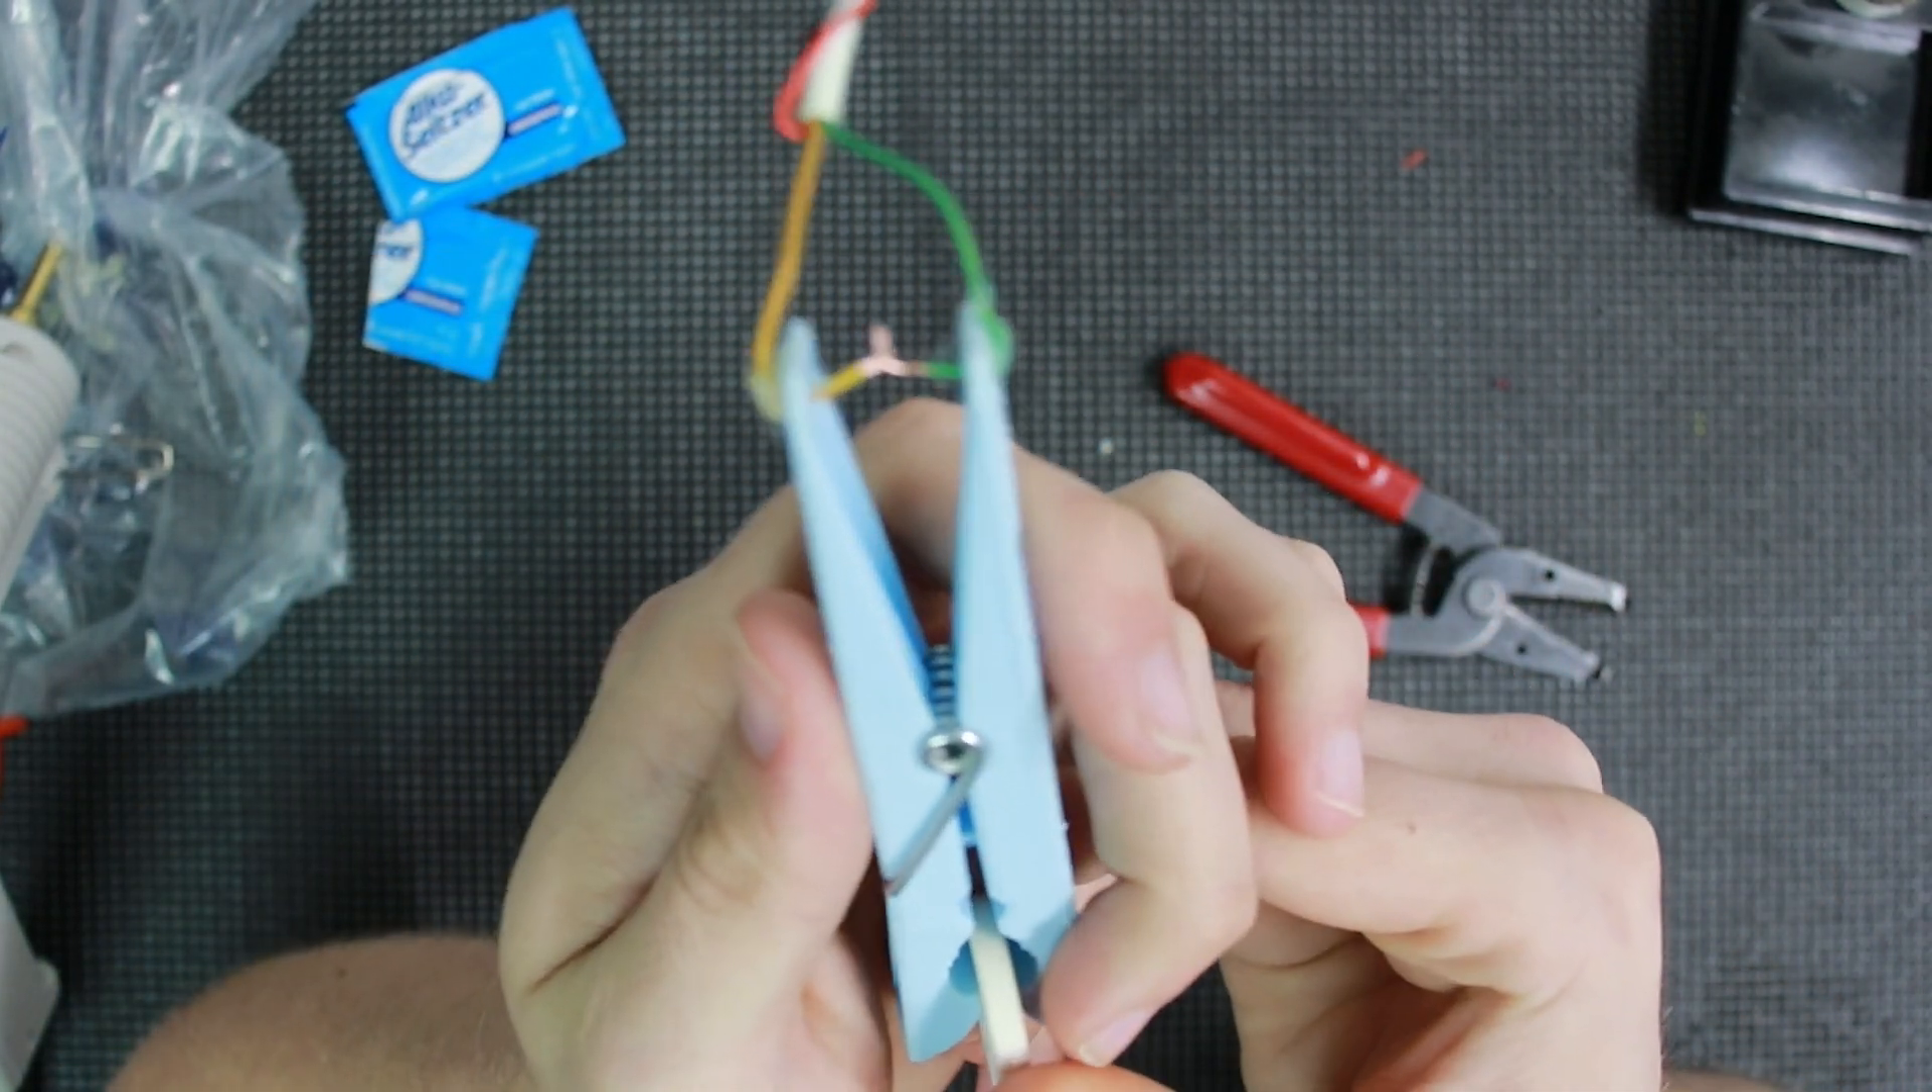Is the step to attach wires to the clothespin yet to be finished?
No.